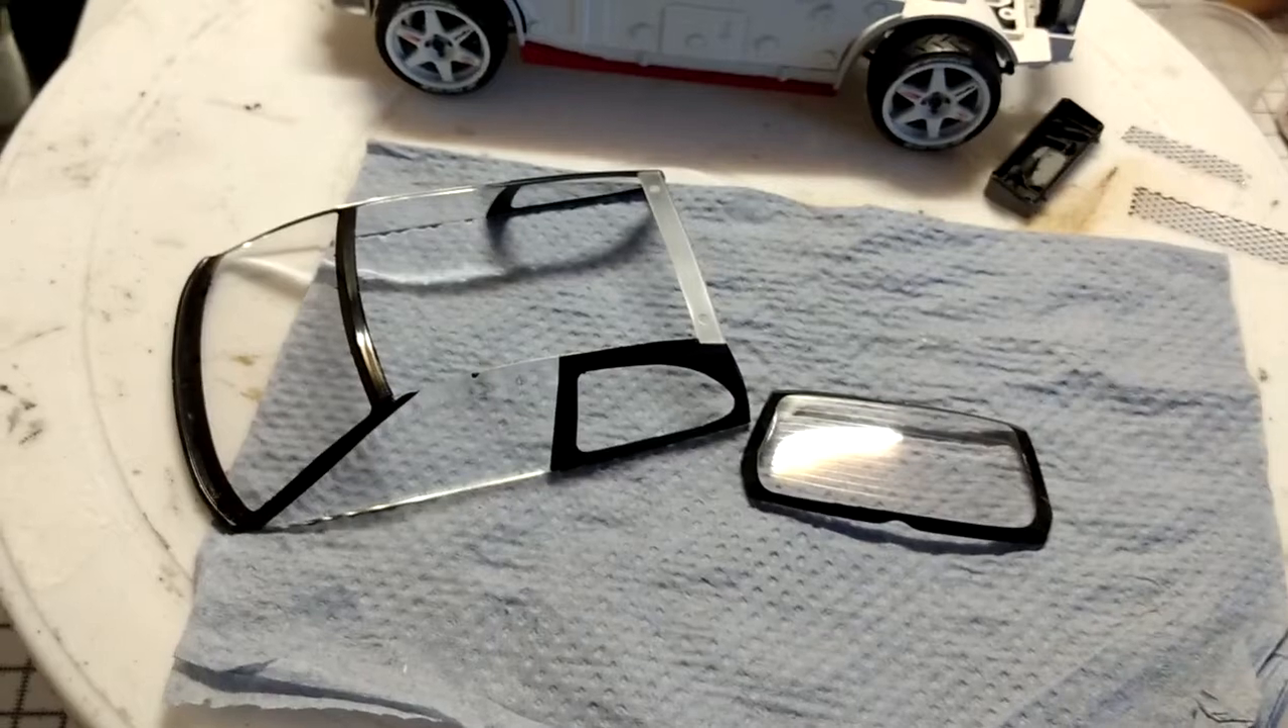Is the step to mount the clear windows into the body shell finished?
No.